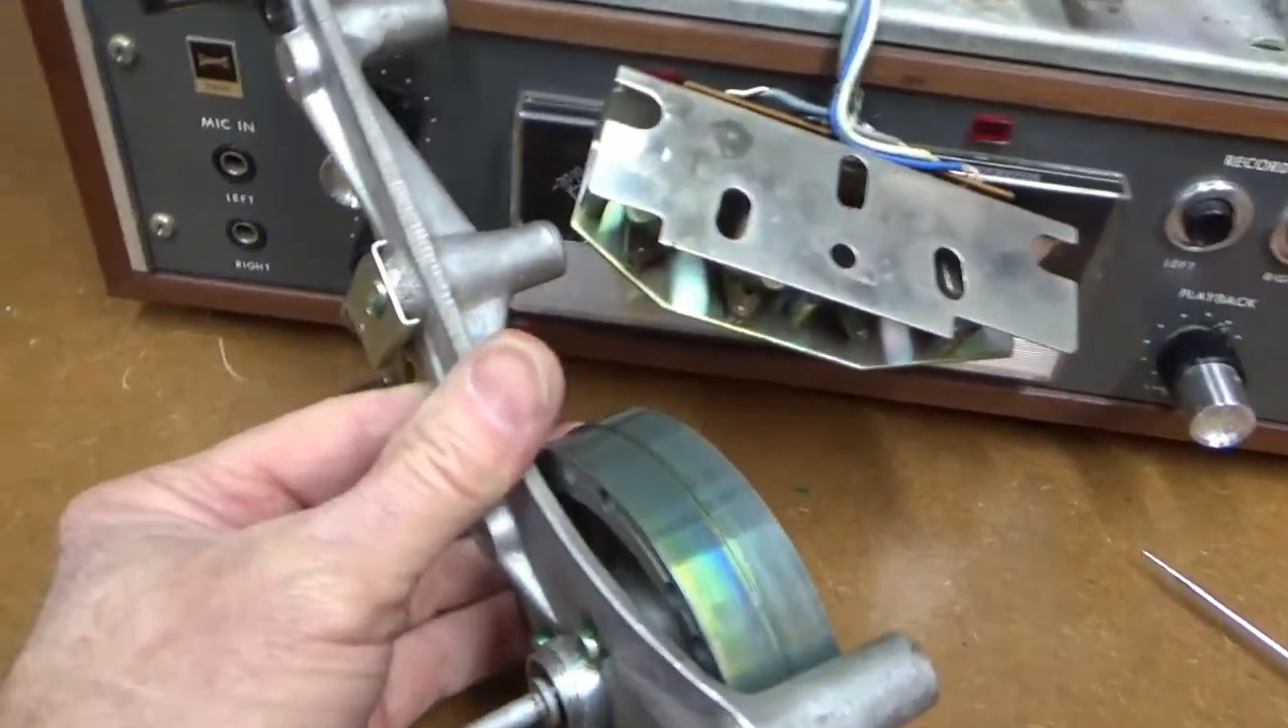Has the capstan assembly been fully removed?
Yes.